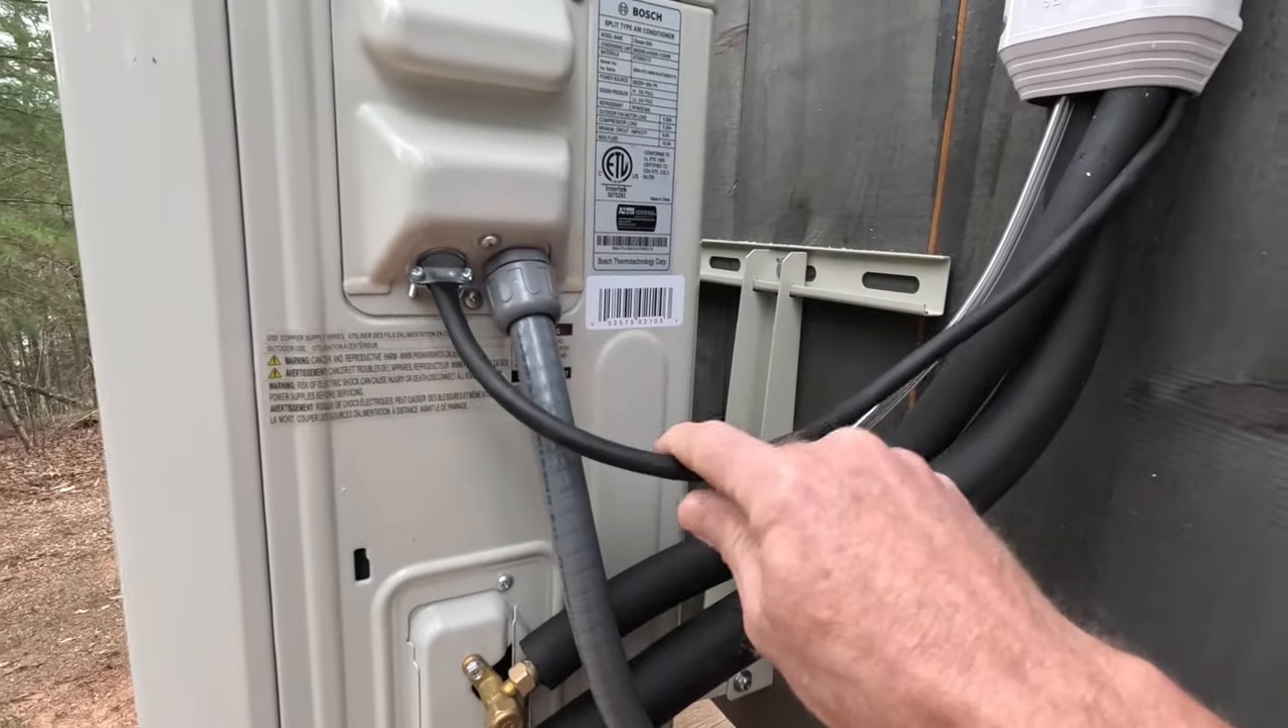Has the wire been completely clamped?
Yes.